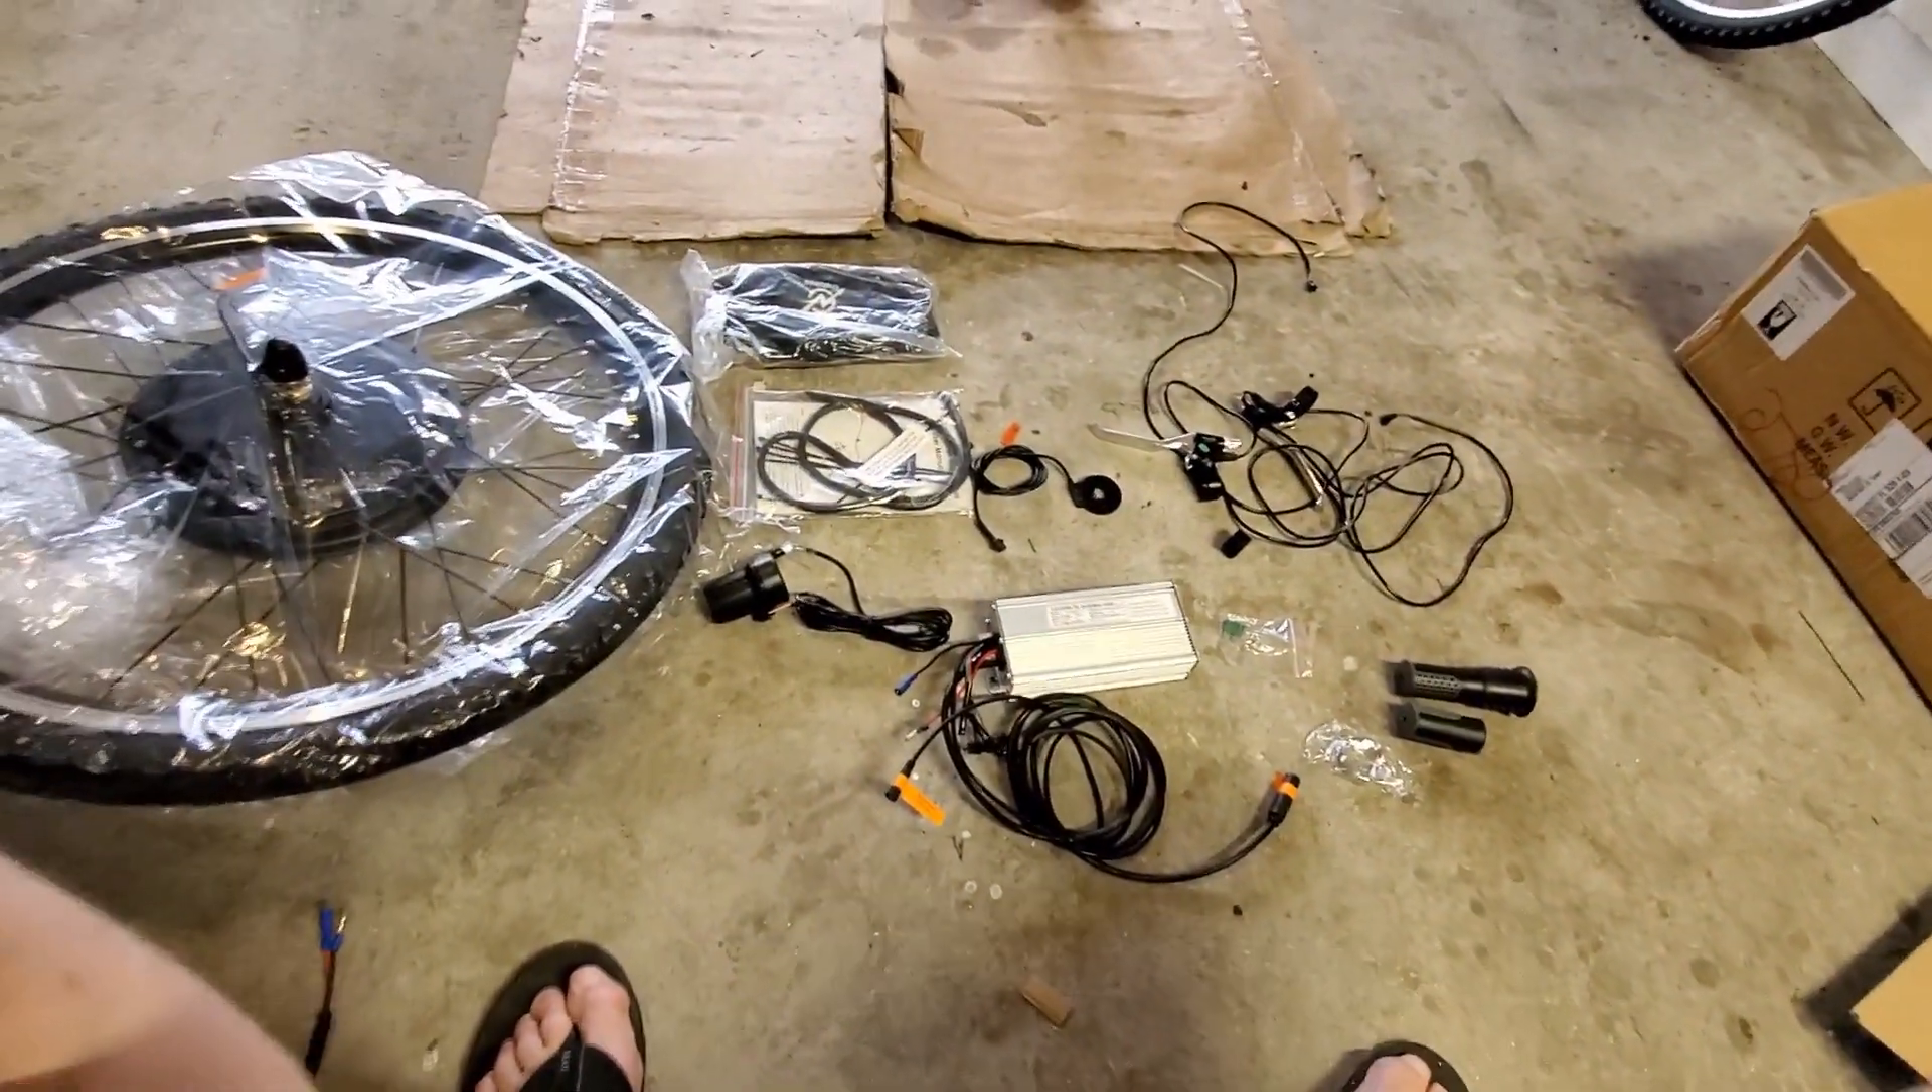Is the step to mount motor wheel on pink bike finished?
No.